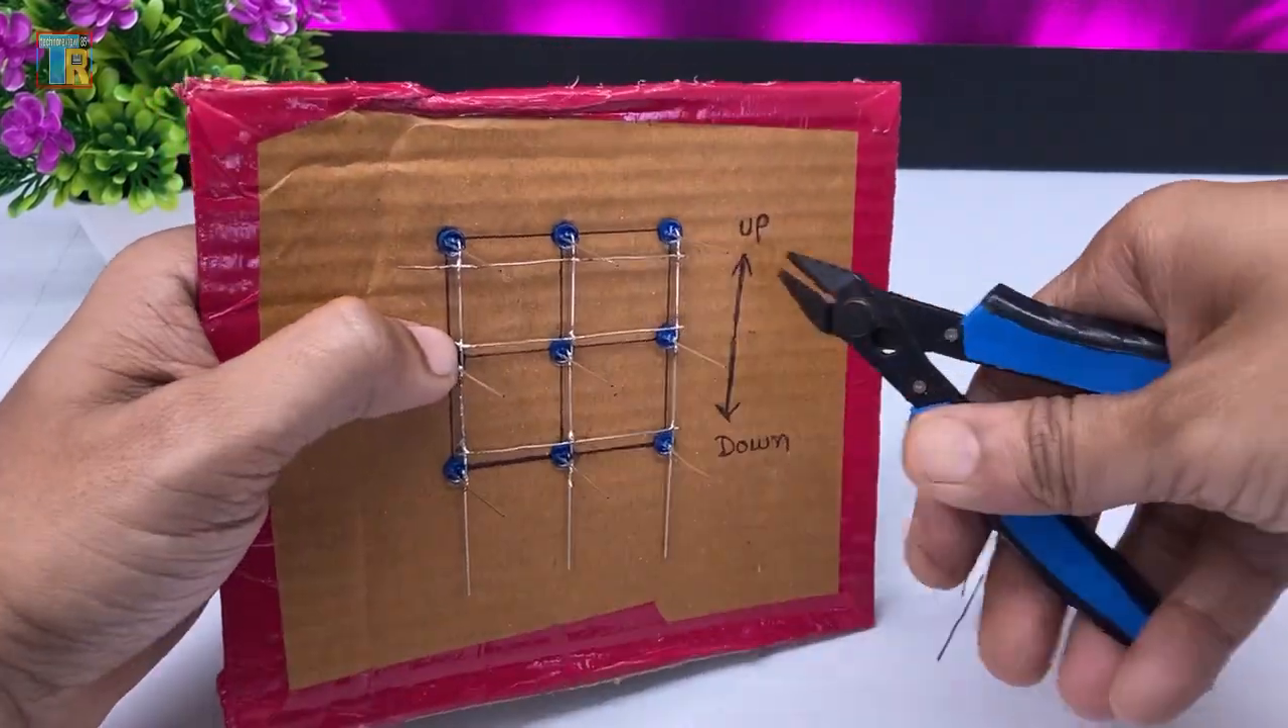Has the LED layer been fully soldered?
Yes.